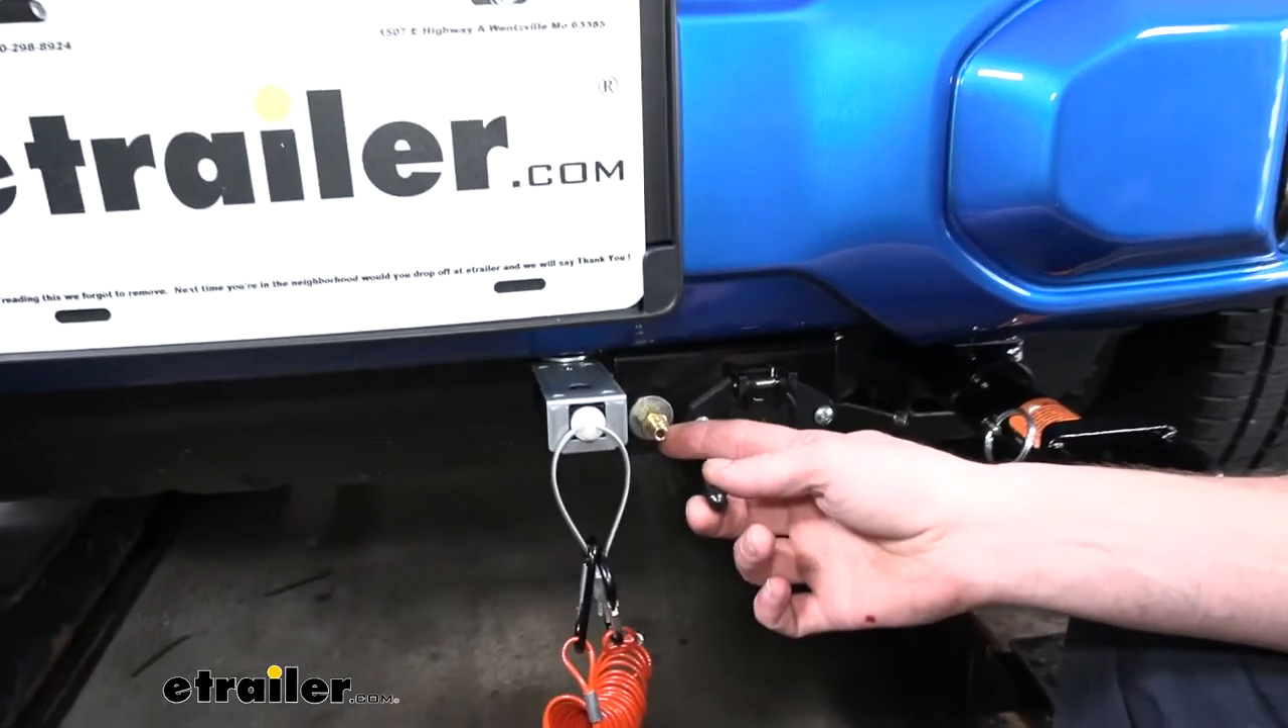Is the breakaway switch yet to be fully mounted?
No.